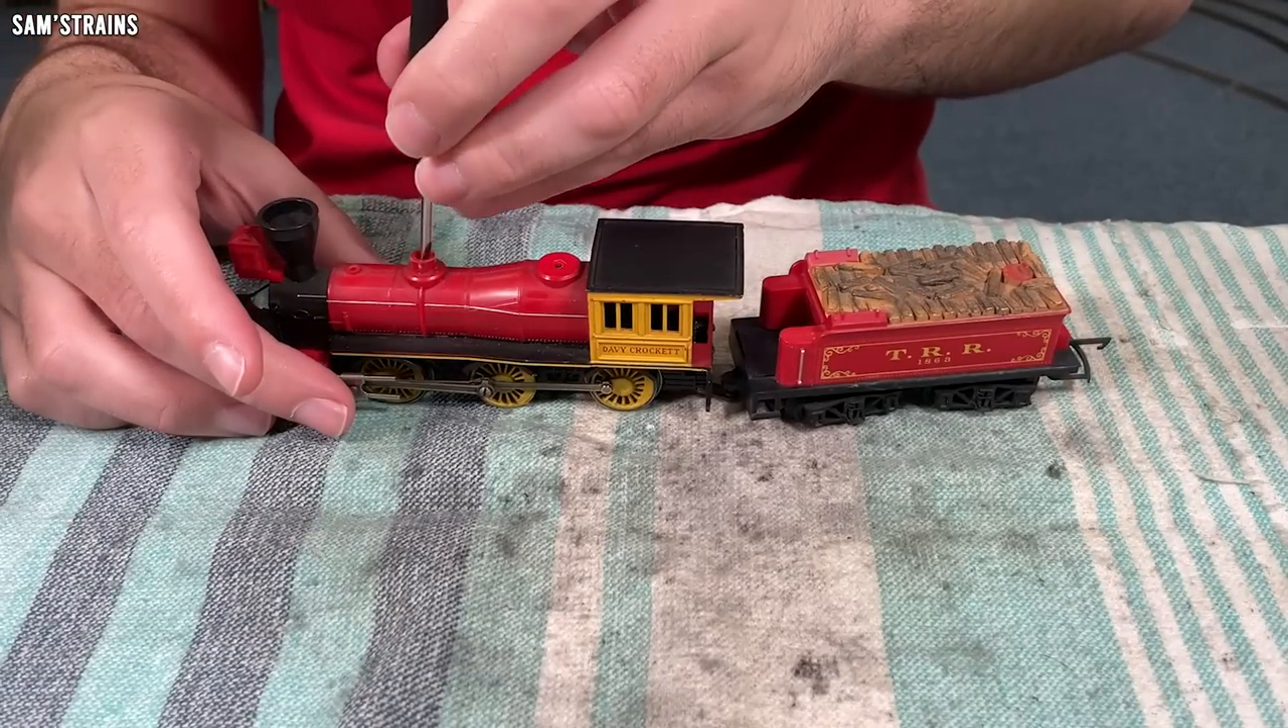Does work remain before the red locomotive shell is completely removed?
Yes.